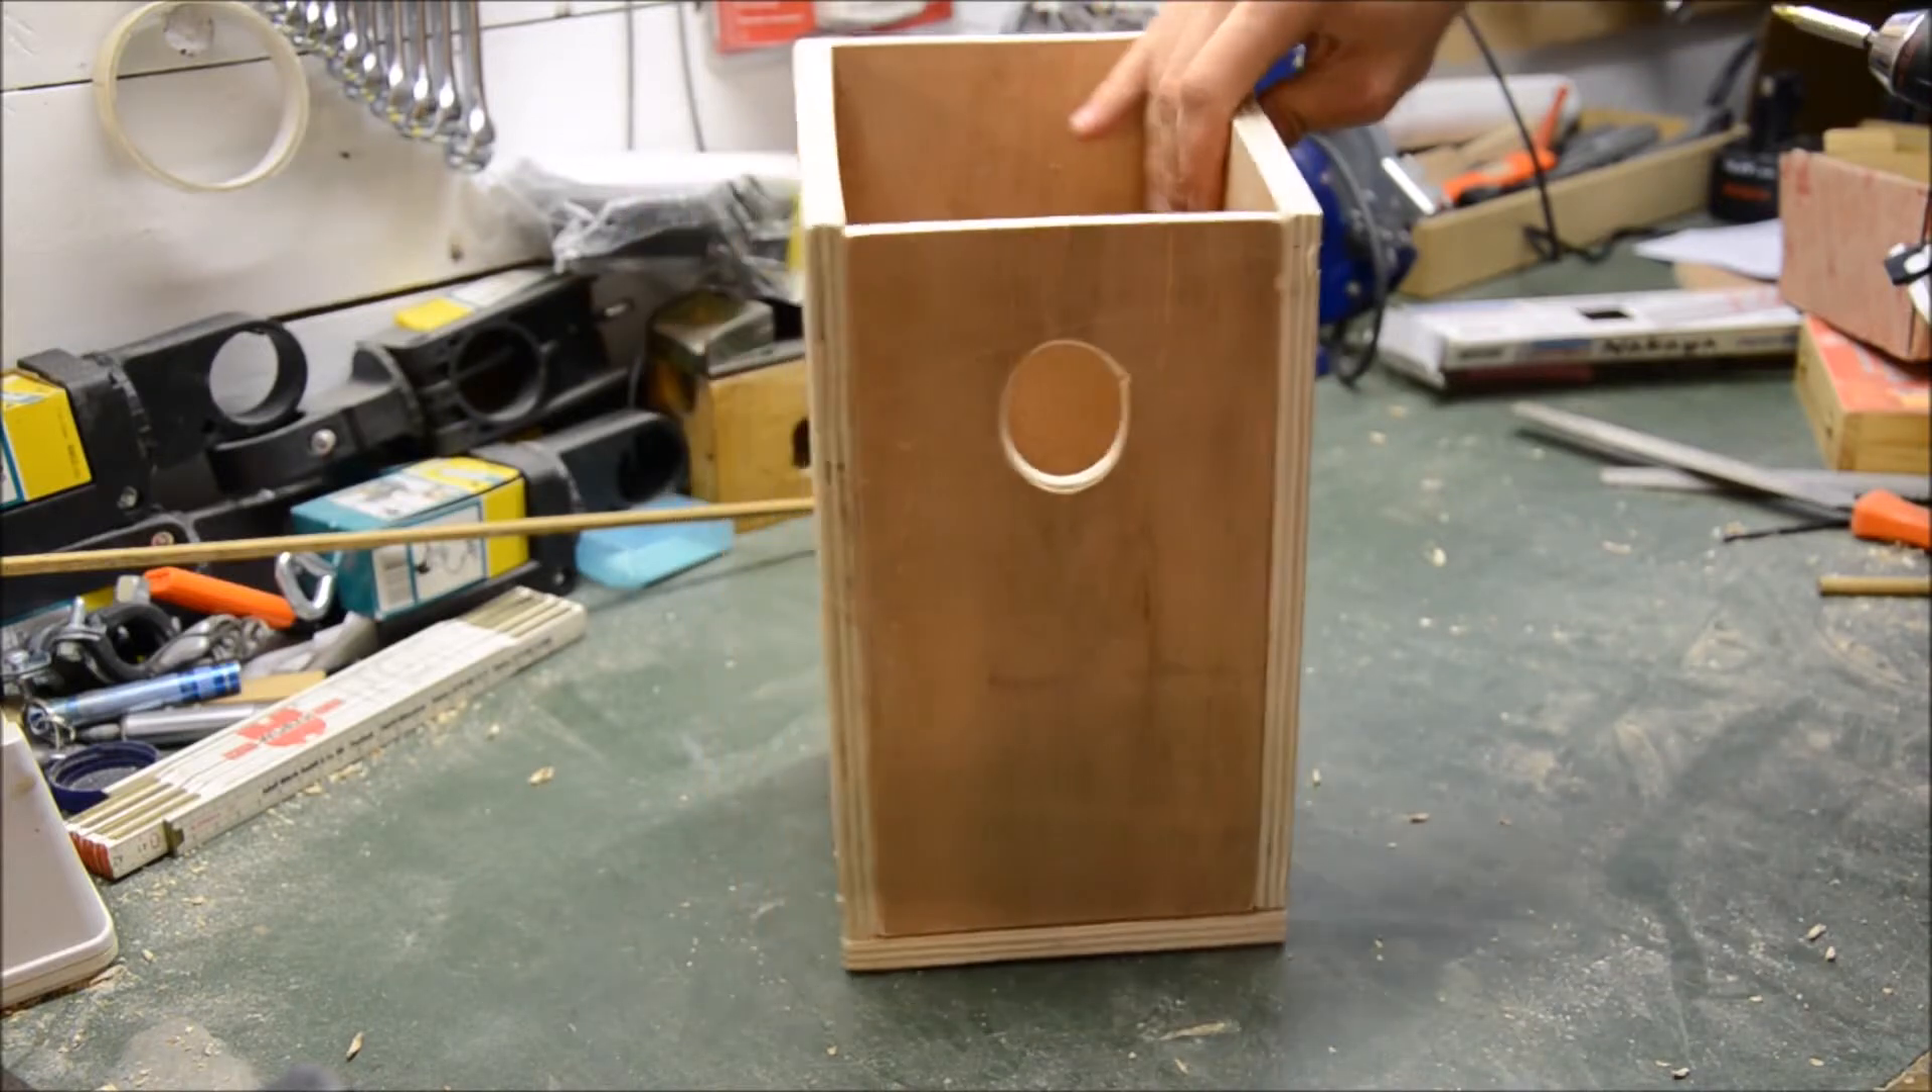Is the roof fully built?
No.